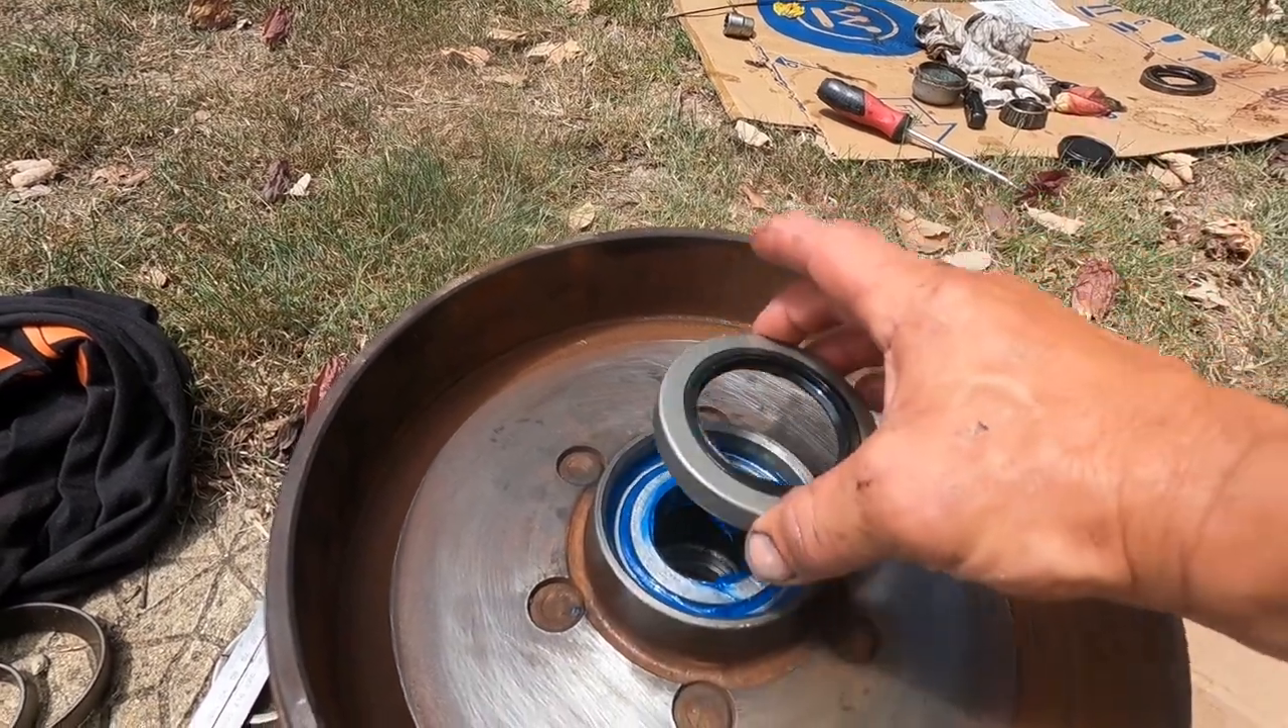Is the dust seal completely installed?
No.